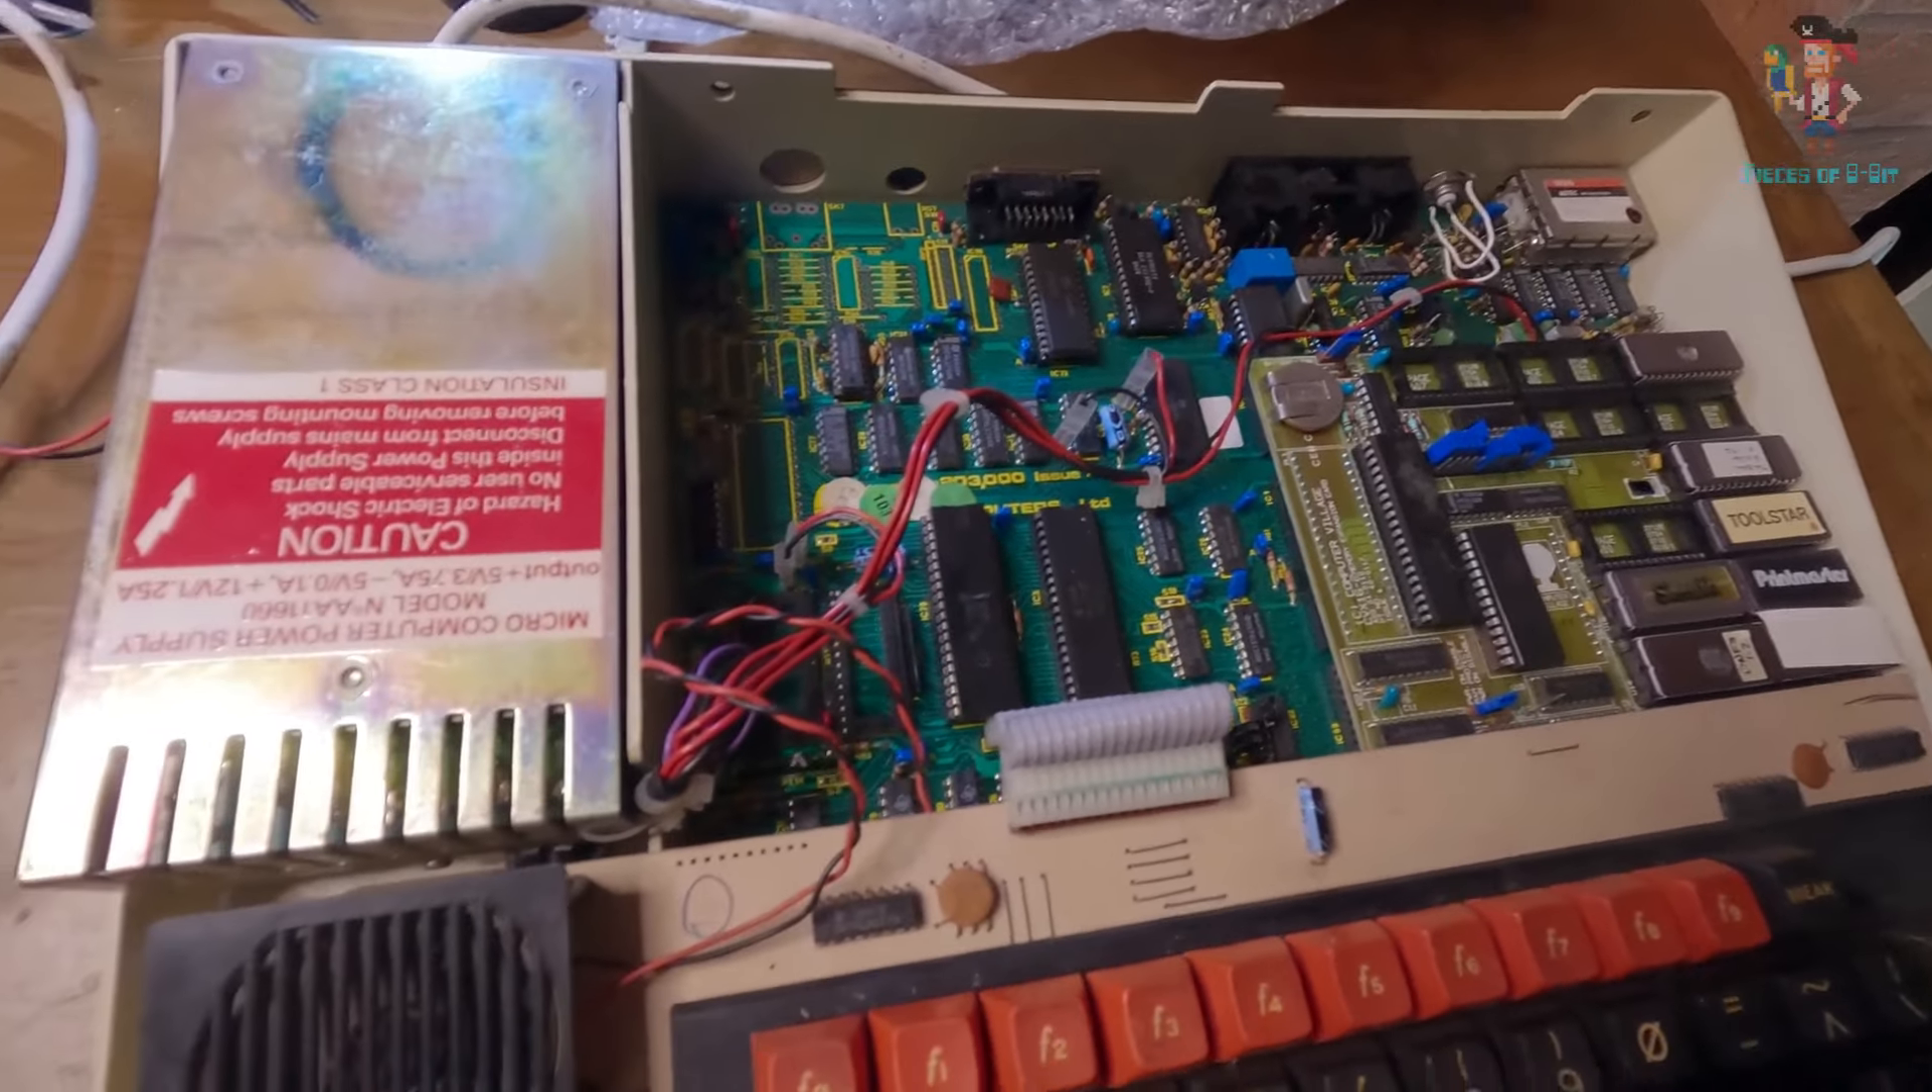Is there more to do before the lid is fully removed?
No.